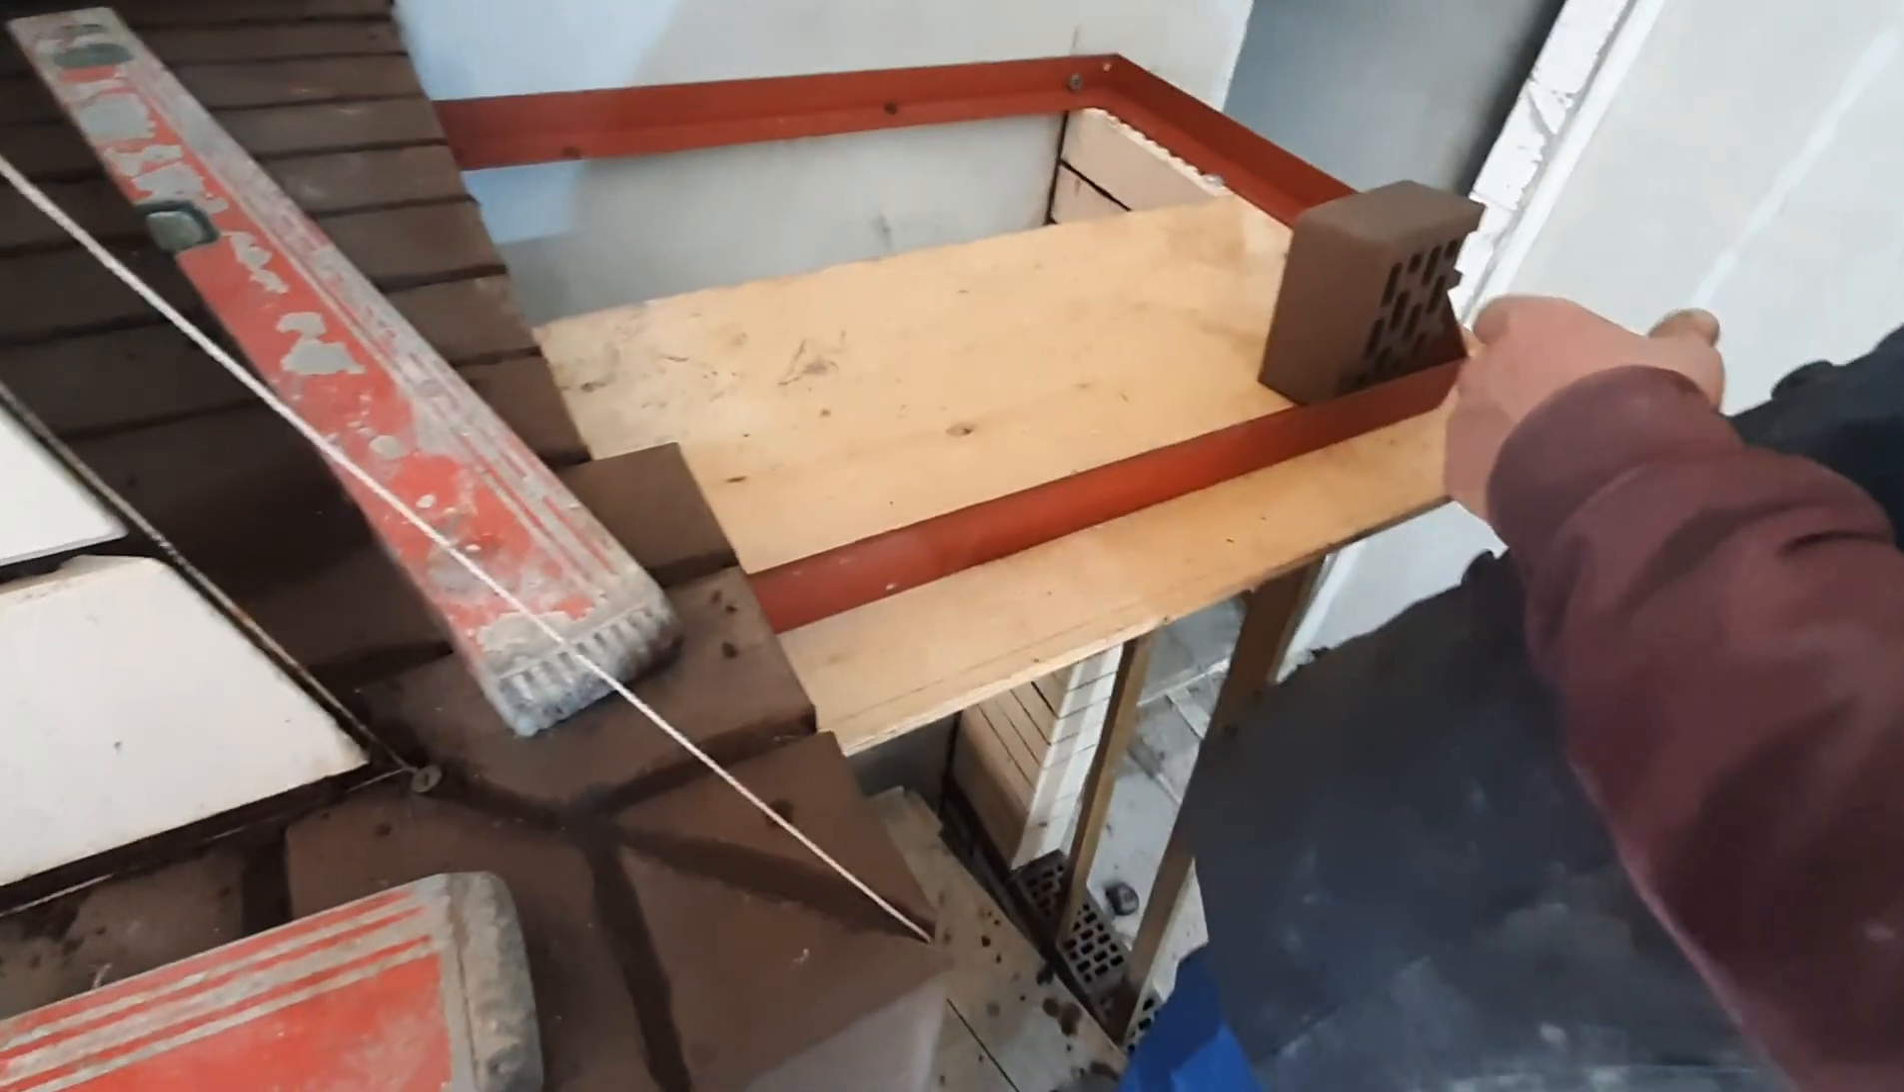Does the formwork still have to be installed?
No.